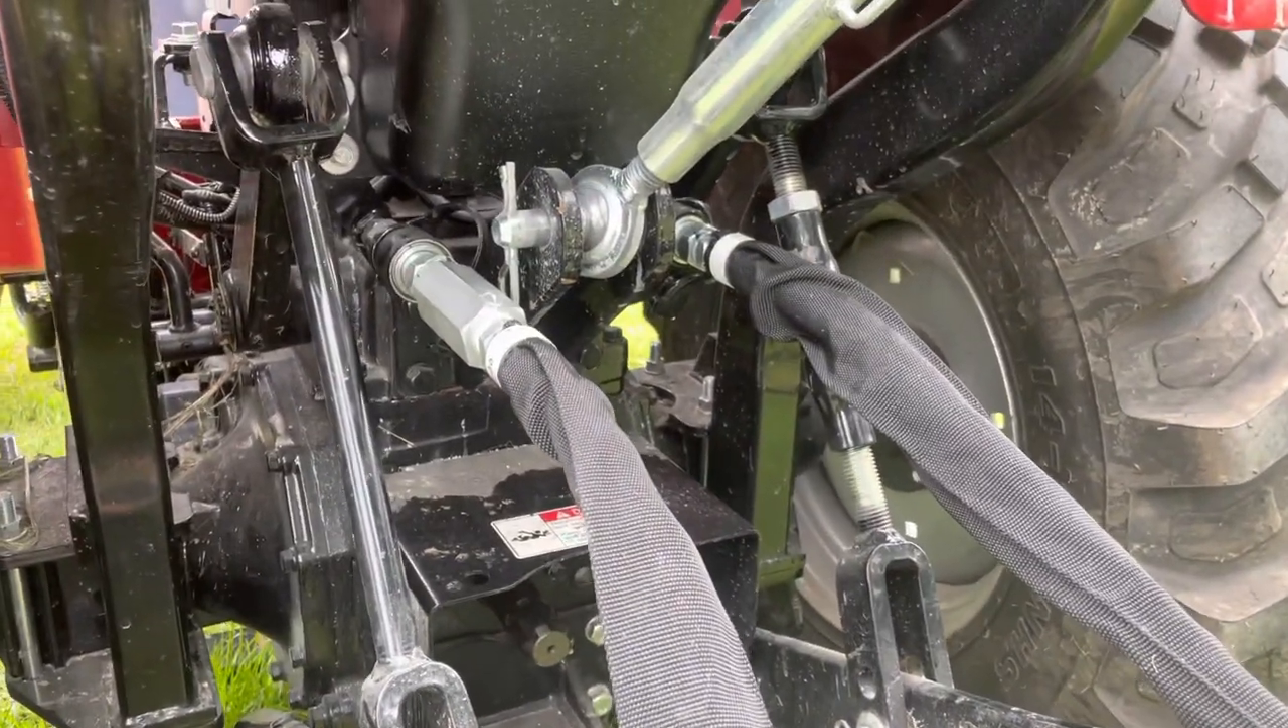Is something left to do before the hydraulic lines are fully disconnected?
Yes.